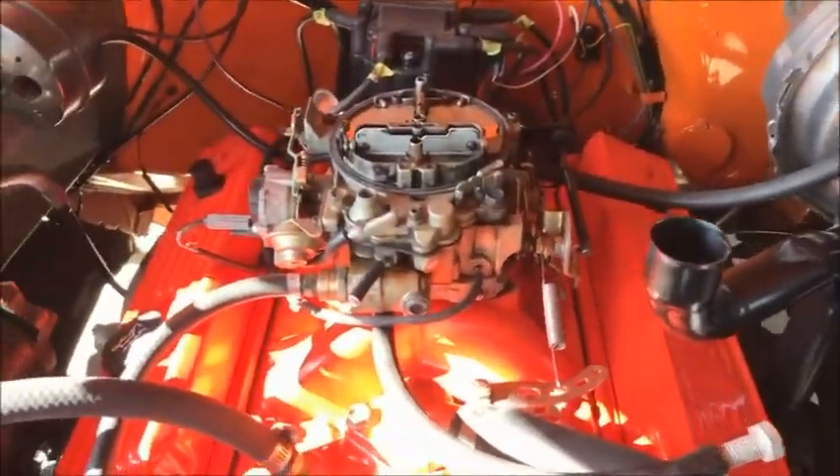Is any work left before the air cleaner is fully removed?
No.